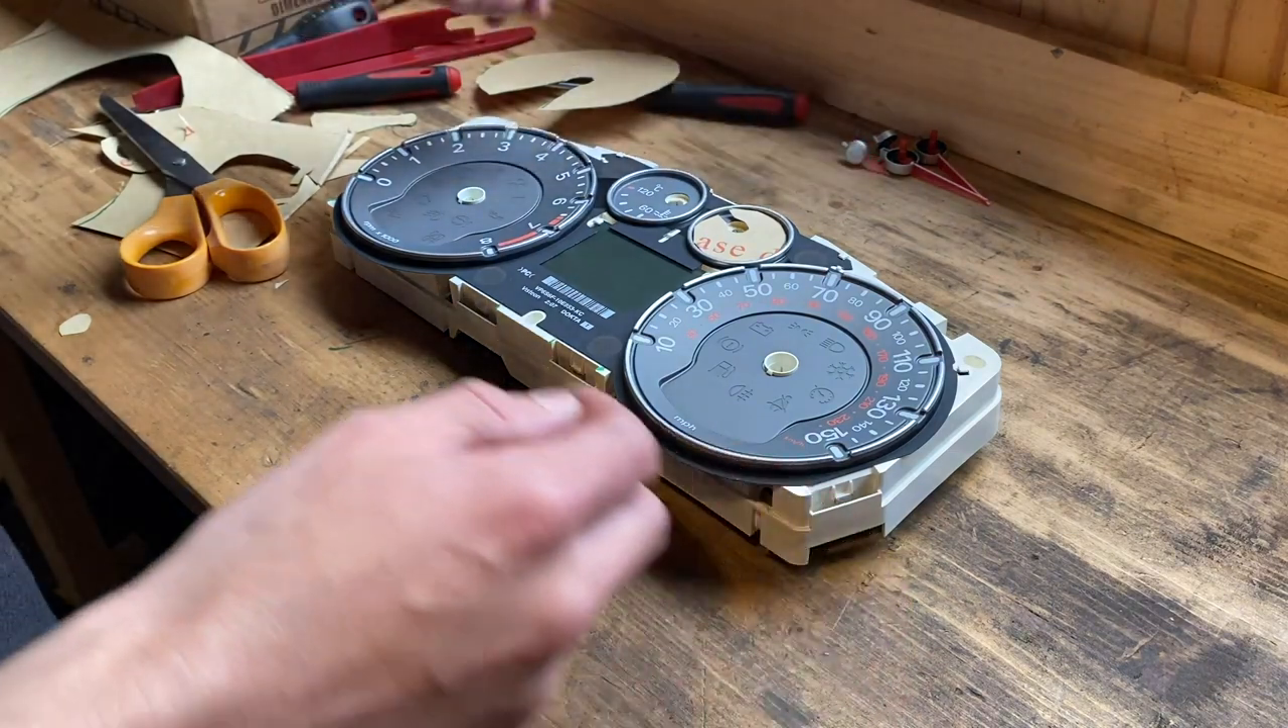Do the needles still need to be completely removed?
No.